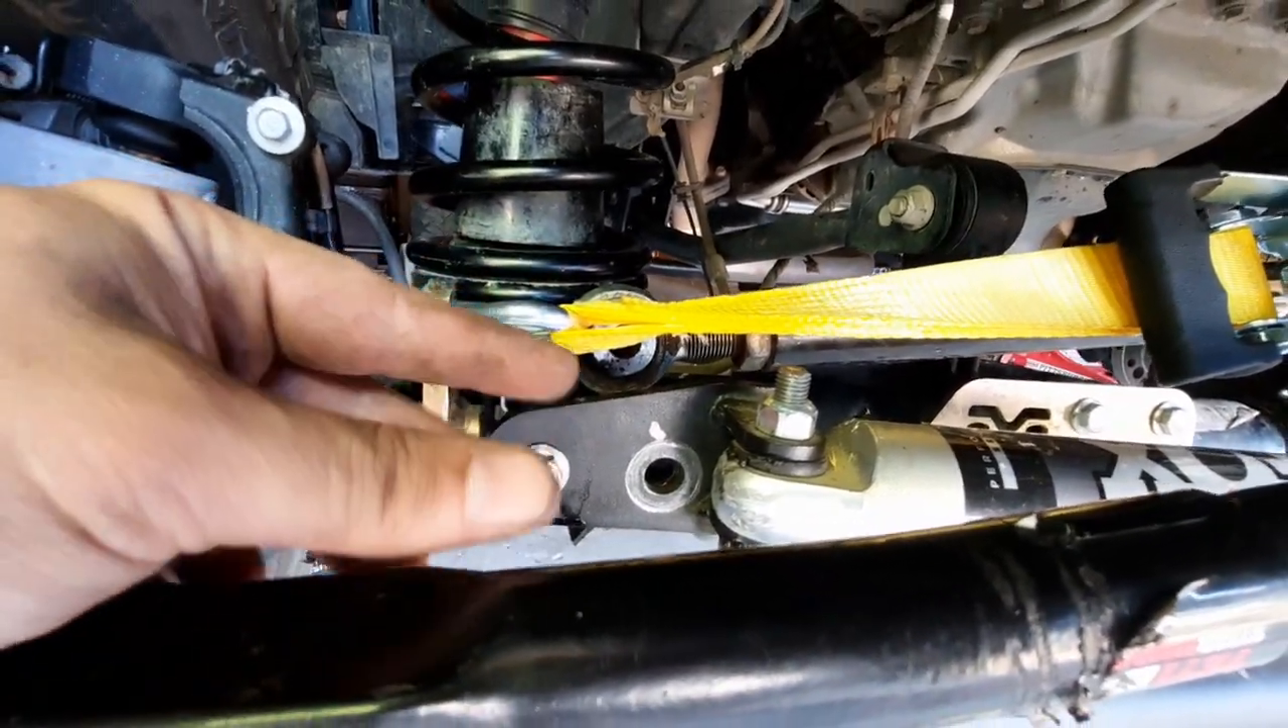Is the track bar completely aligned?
No.